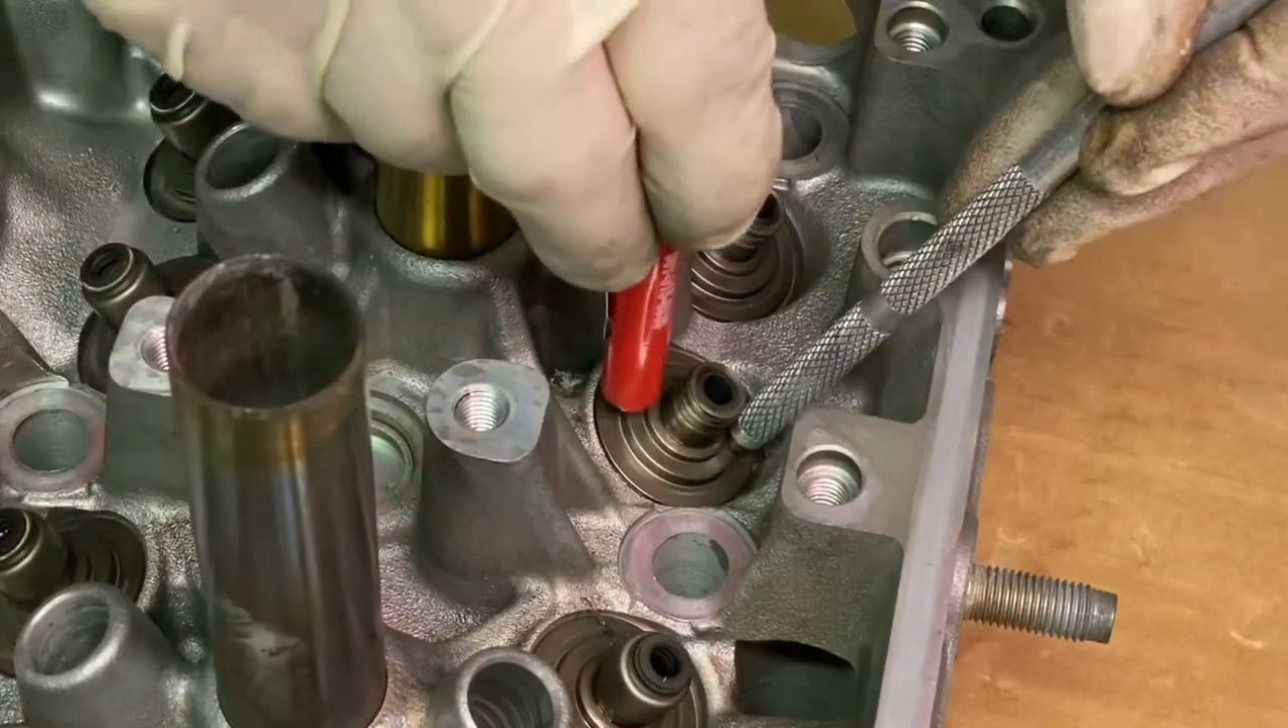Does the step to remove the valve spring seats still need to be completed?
Yes.